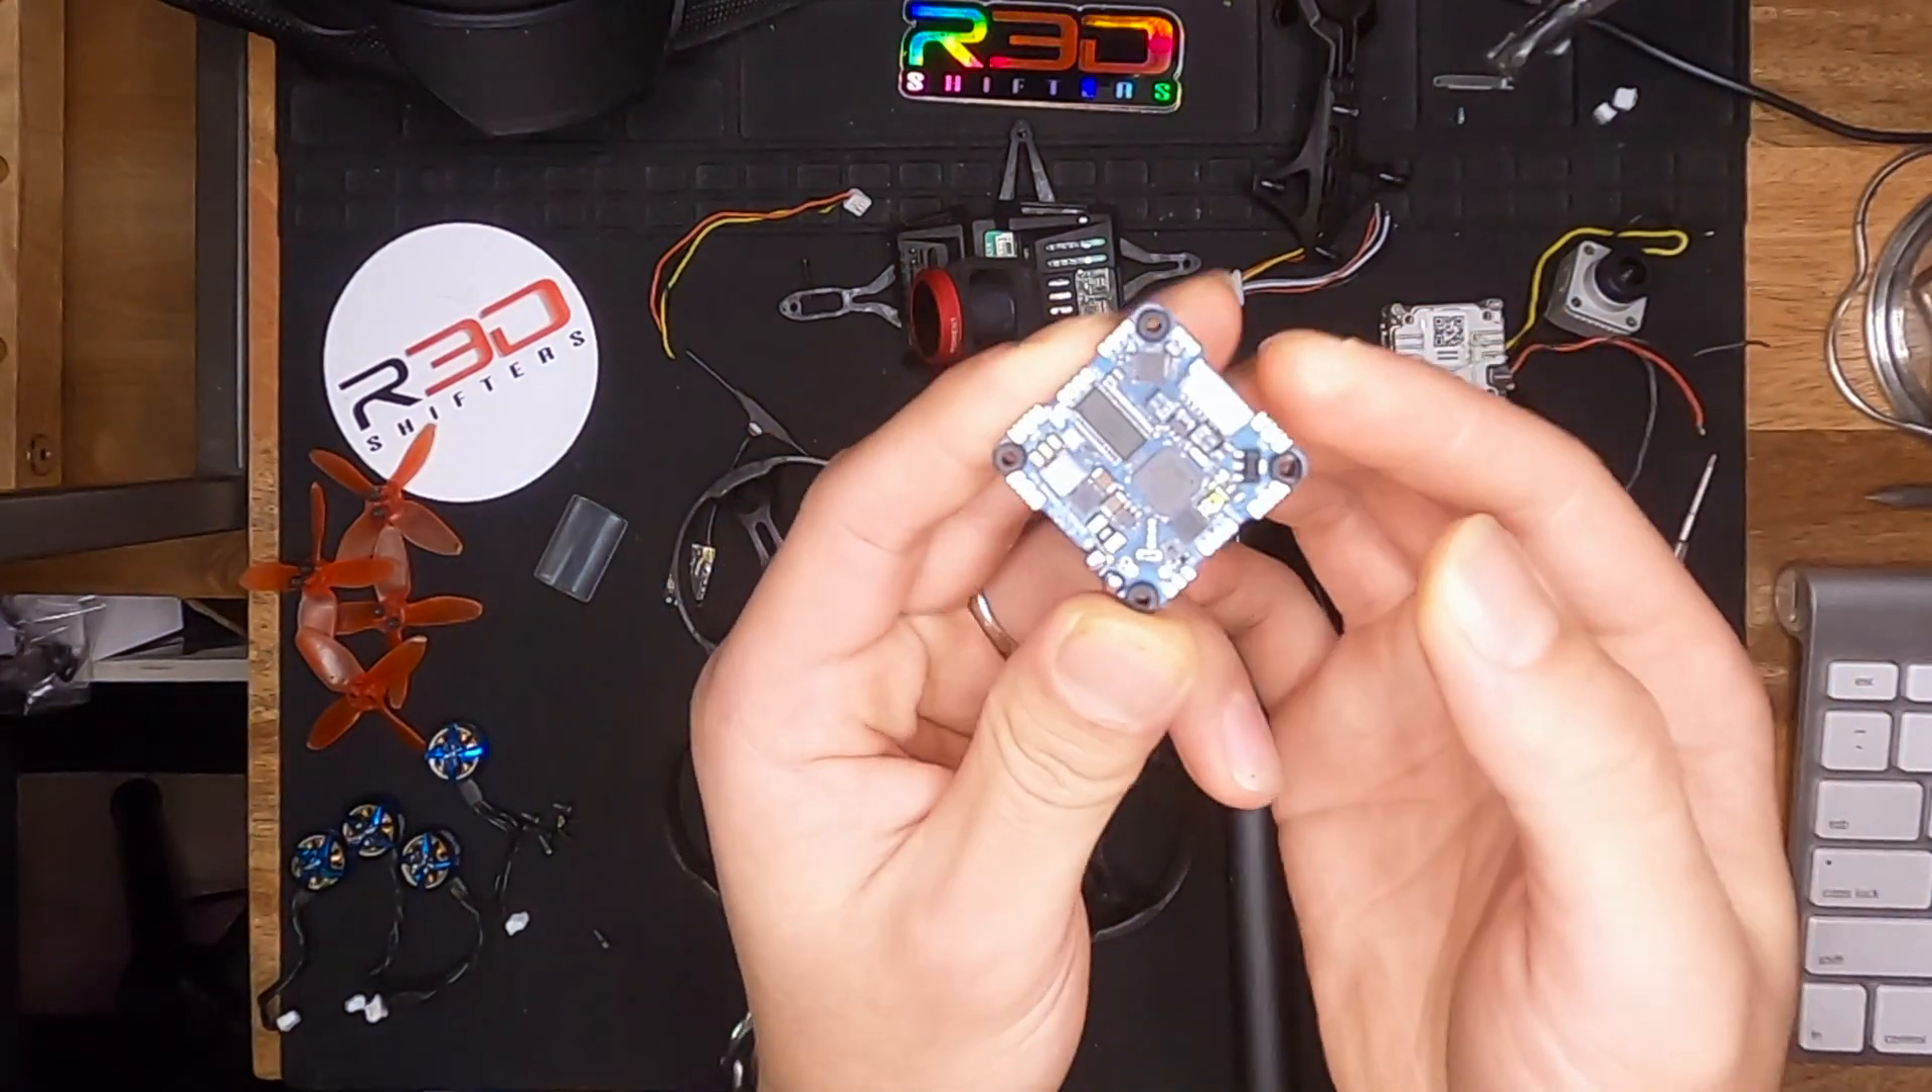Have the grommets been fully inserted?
Yes.